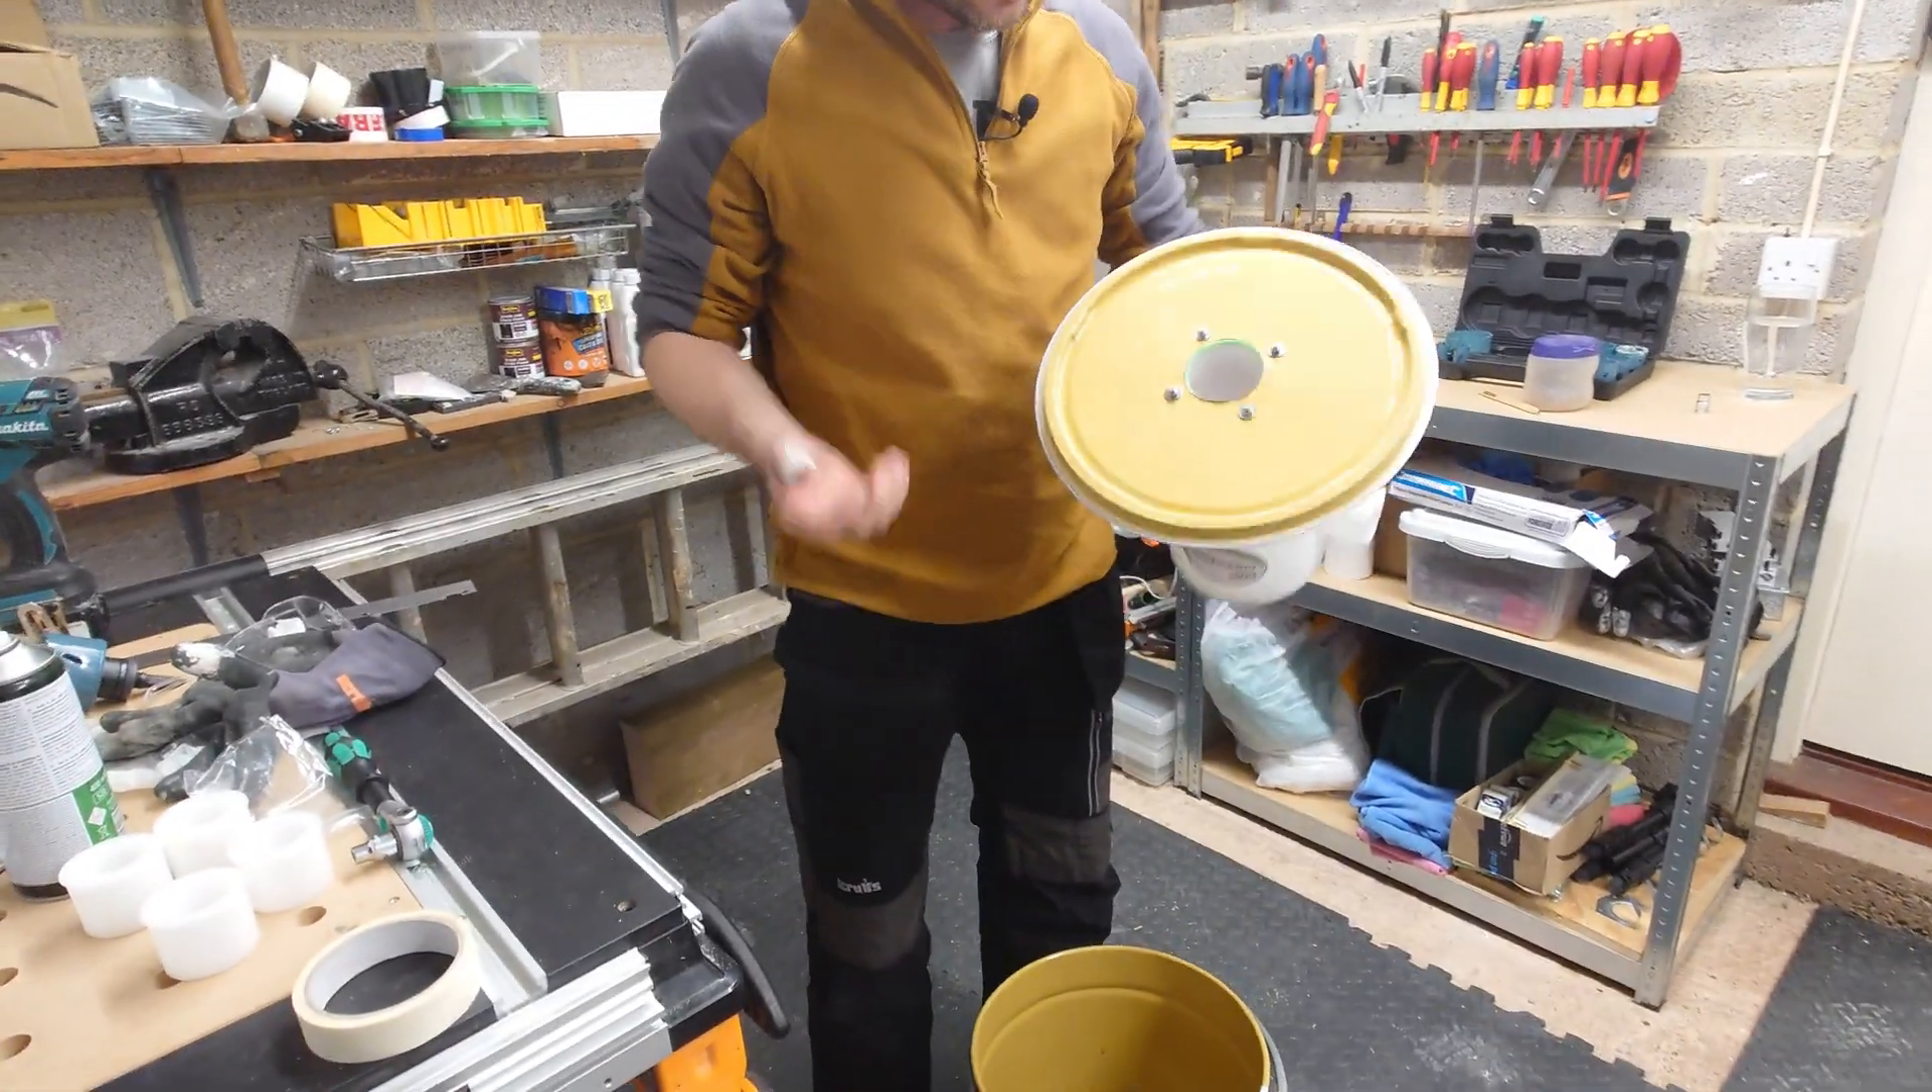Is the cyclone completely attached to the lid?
Yes.